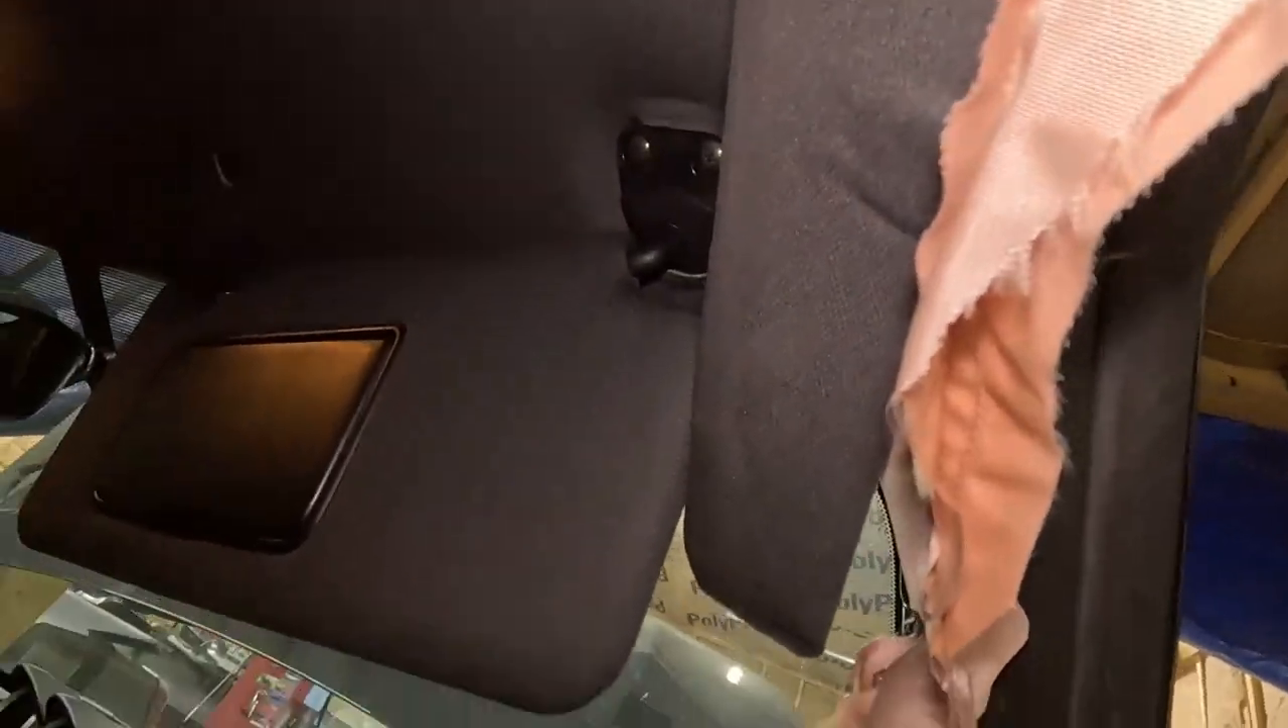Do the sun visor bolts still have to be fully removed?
Yes.